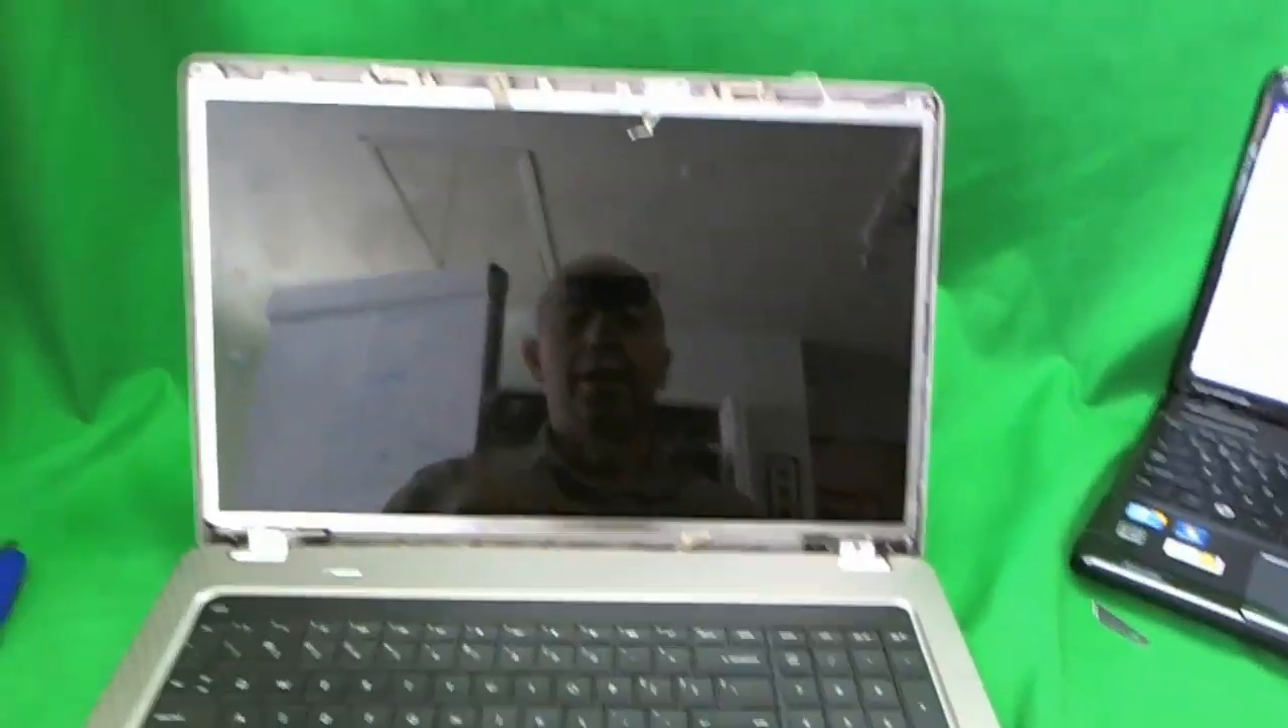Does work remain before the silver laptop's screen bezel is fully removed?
No.